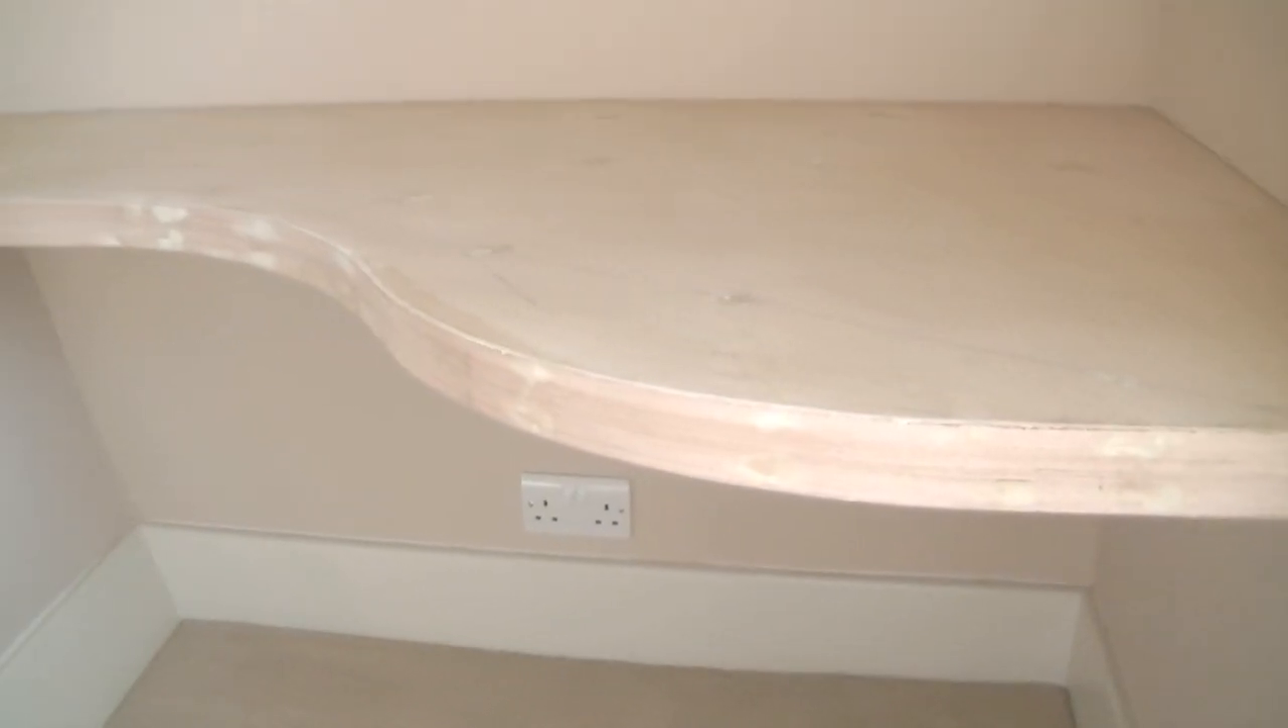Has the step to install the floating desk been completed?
Yes.